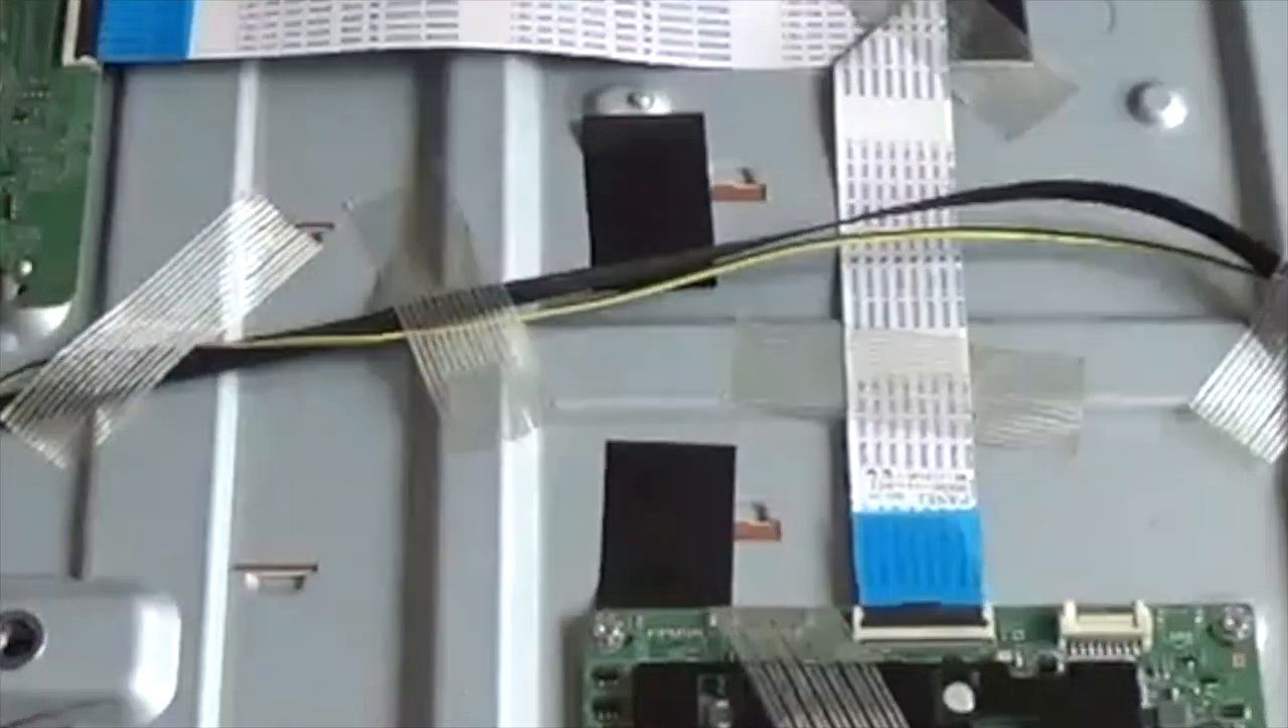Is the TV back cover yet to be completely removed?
No.